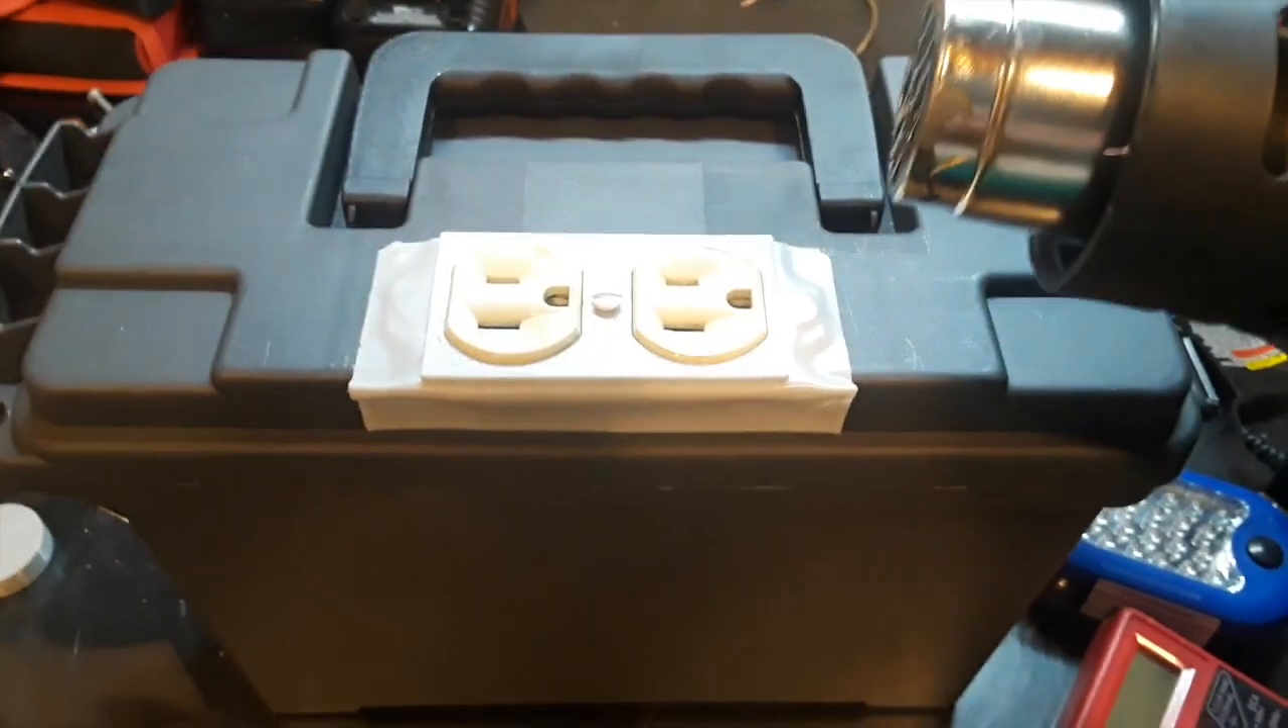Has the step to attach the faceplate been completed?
Yes.